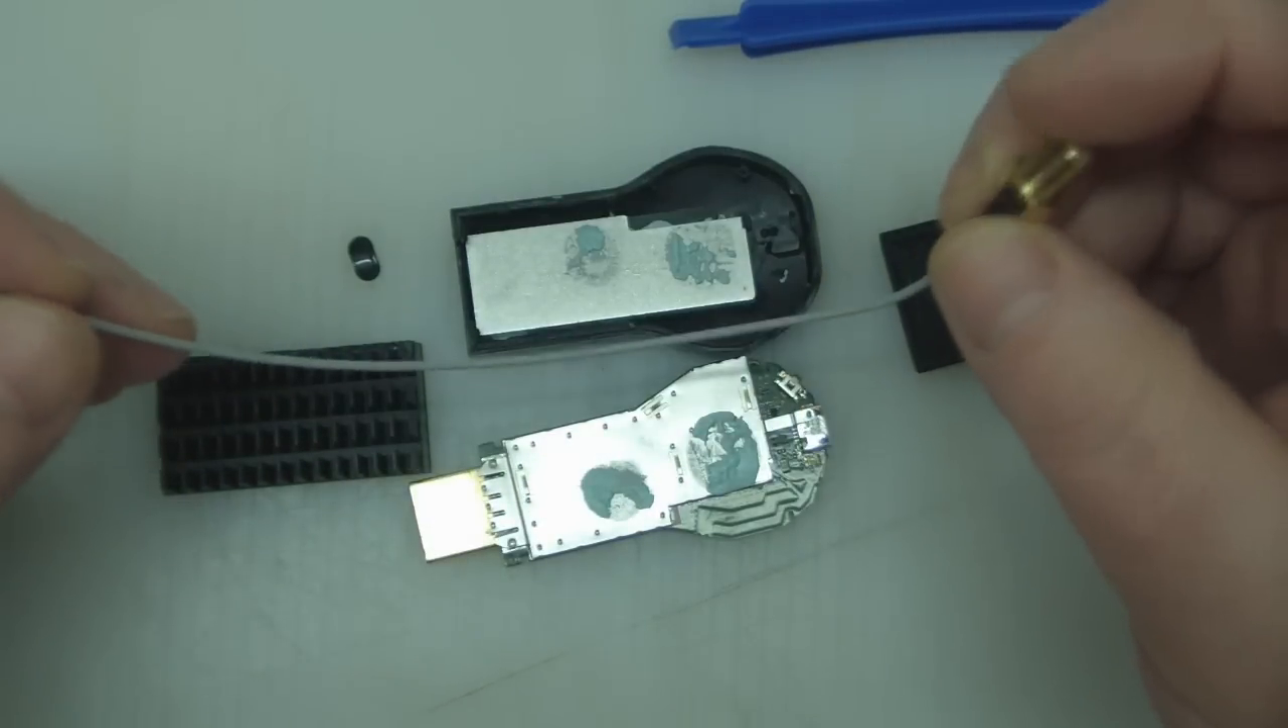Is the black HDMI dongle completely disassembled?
Yes.